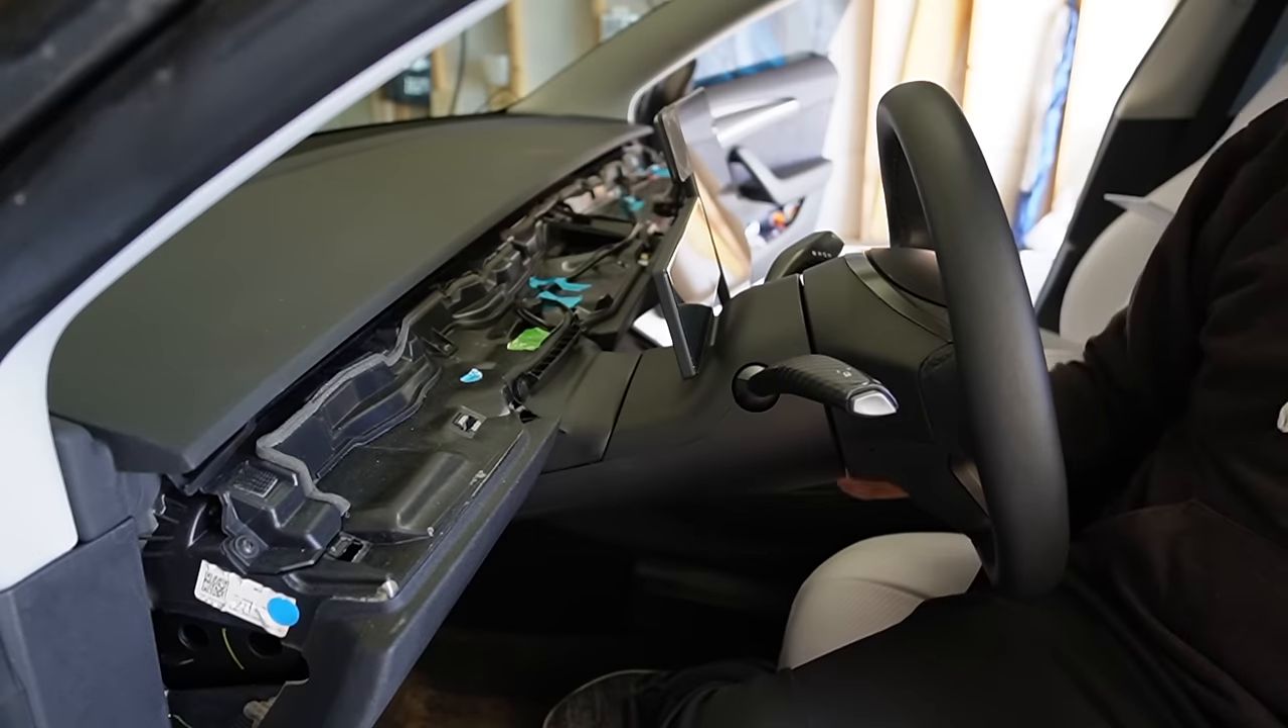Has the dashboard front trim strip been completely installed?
No.